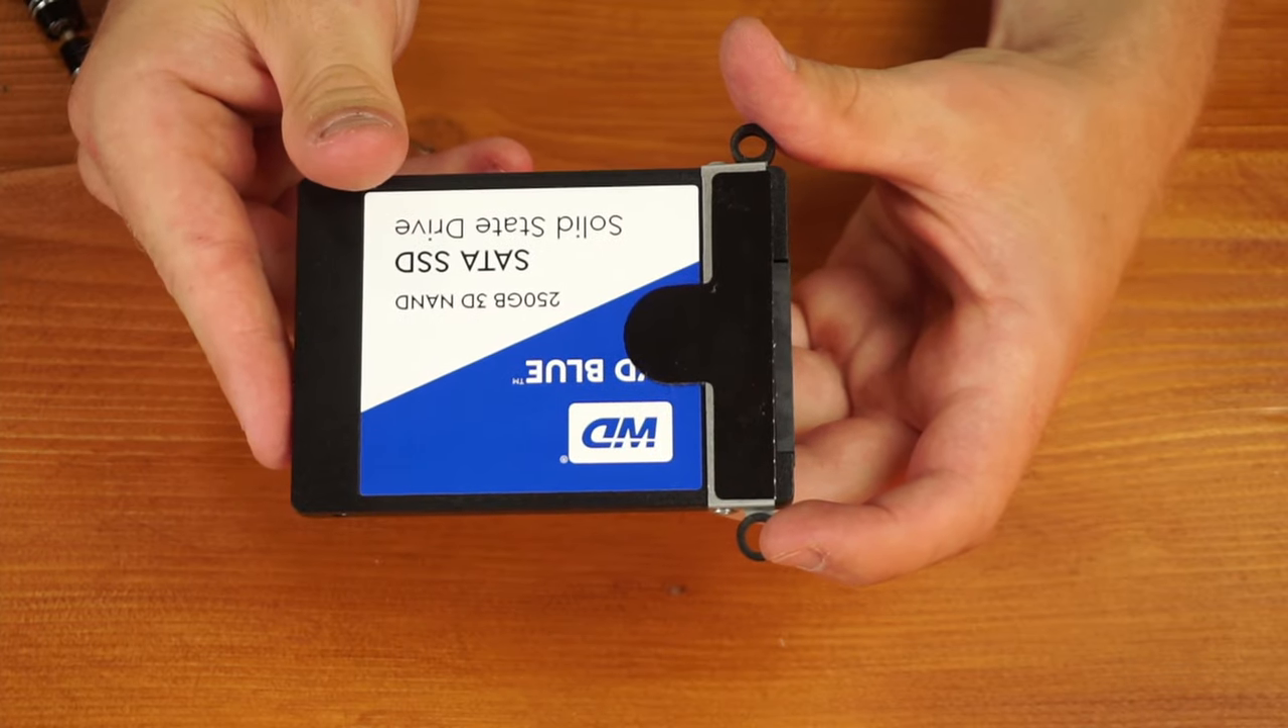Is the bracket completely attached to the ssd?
Yes.